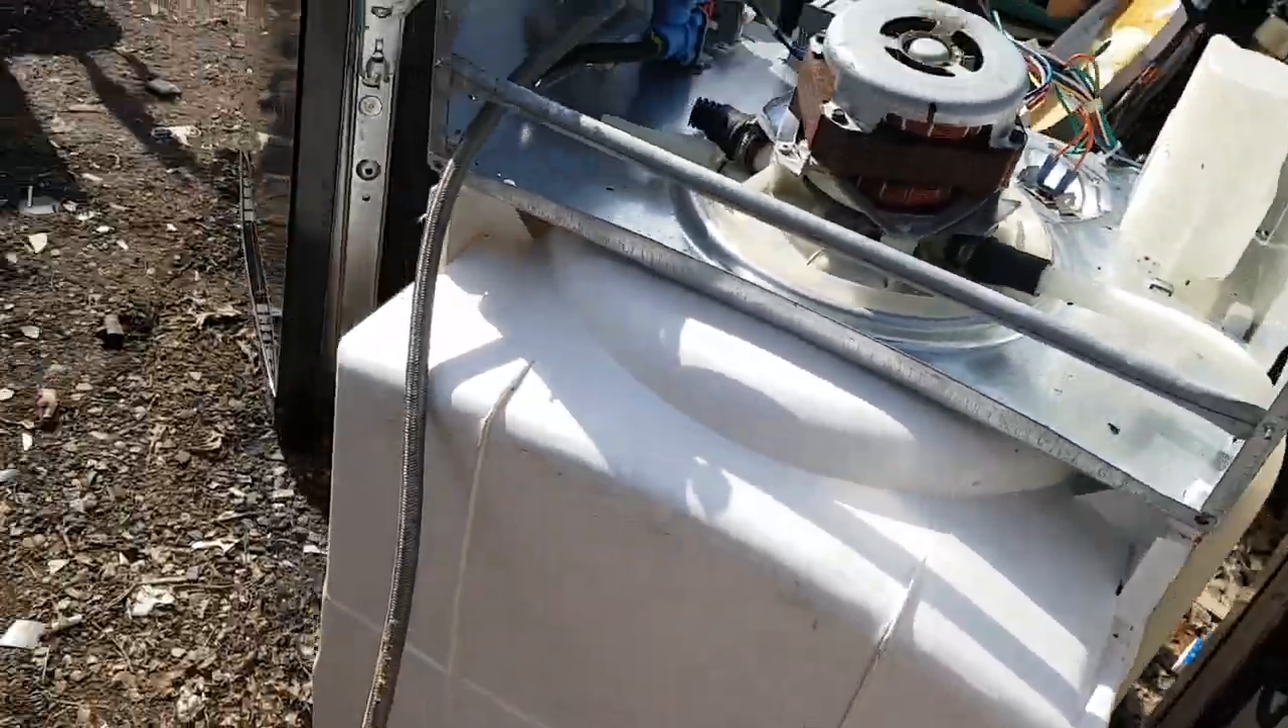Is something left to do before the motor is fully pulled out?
Yes.